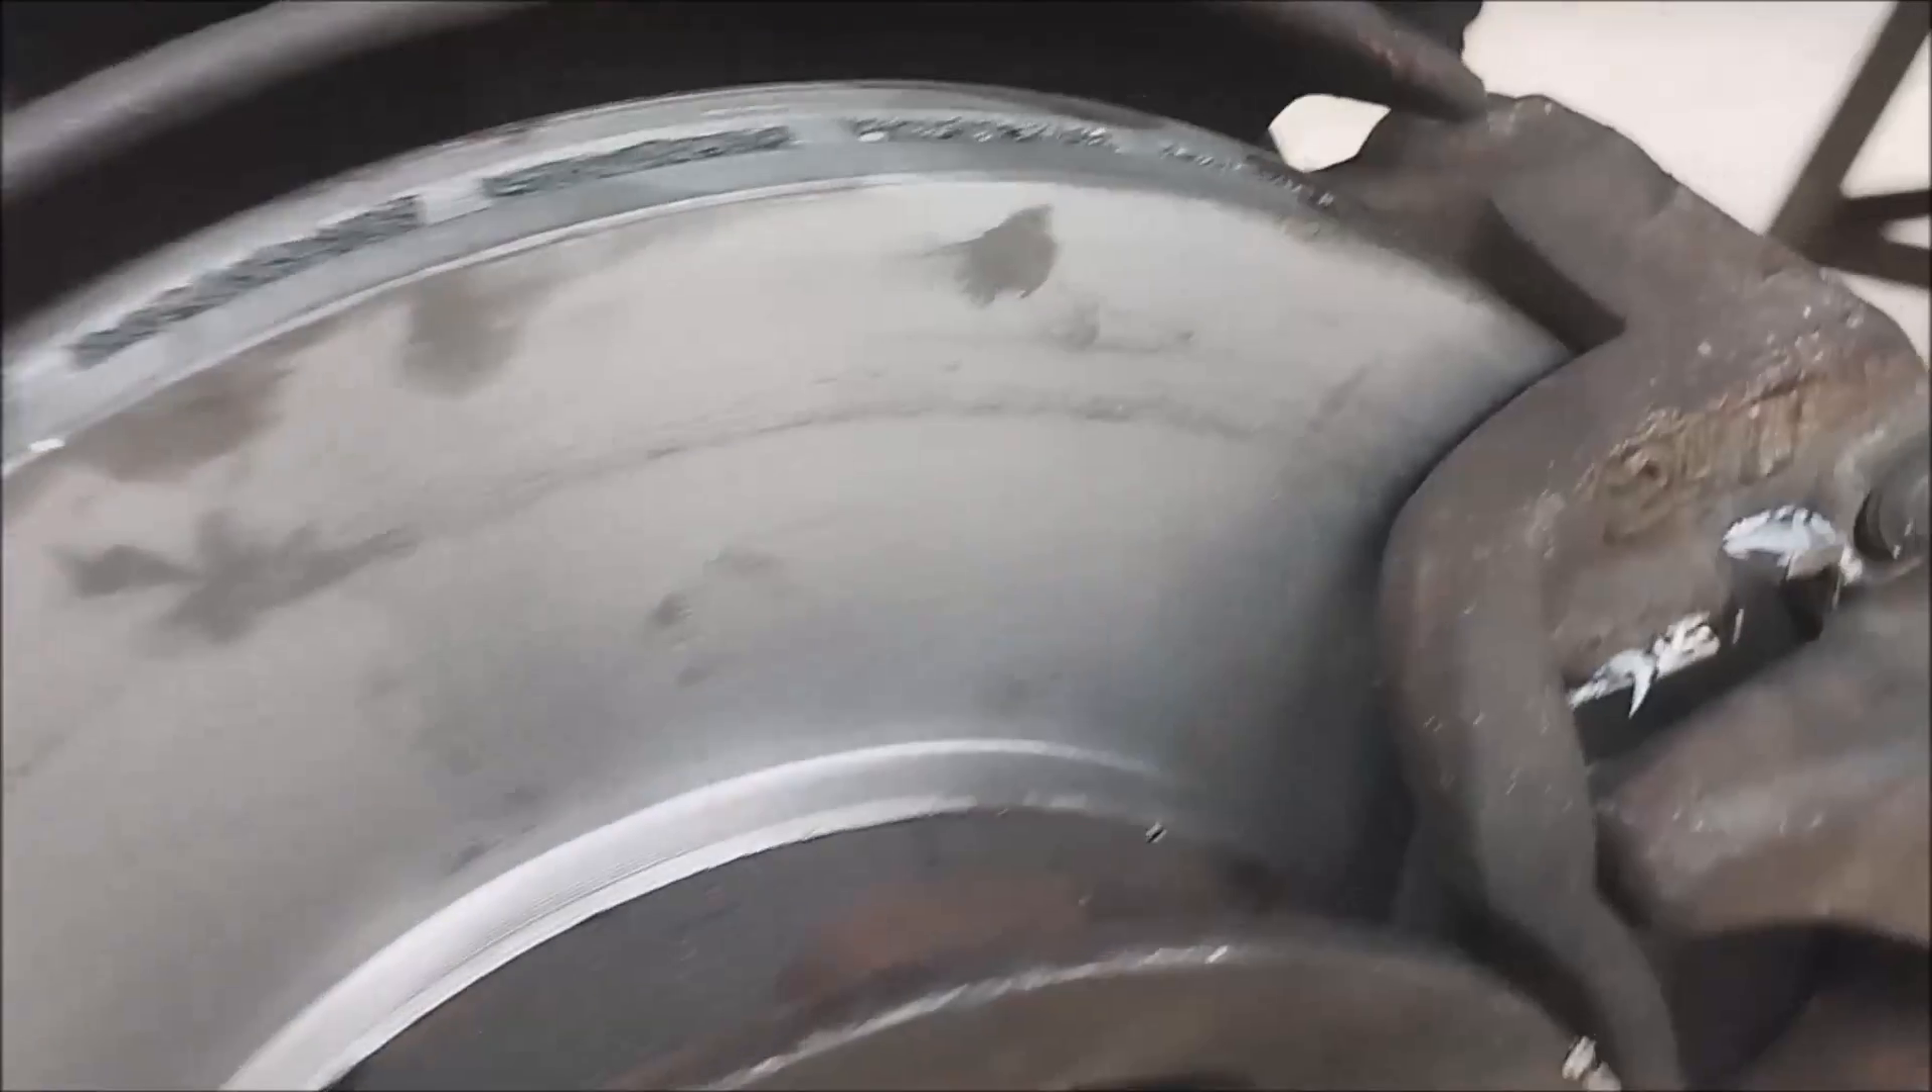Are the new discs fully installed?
Yes.